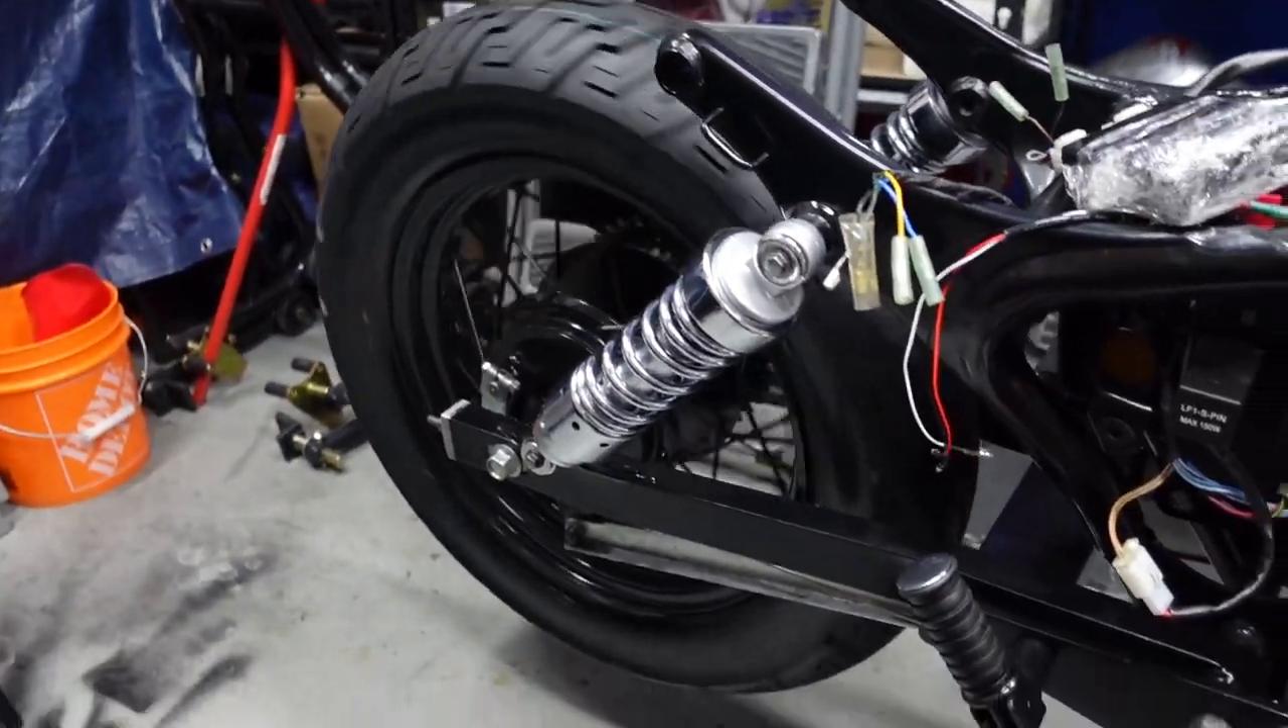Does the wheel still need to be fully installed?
No.